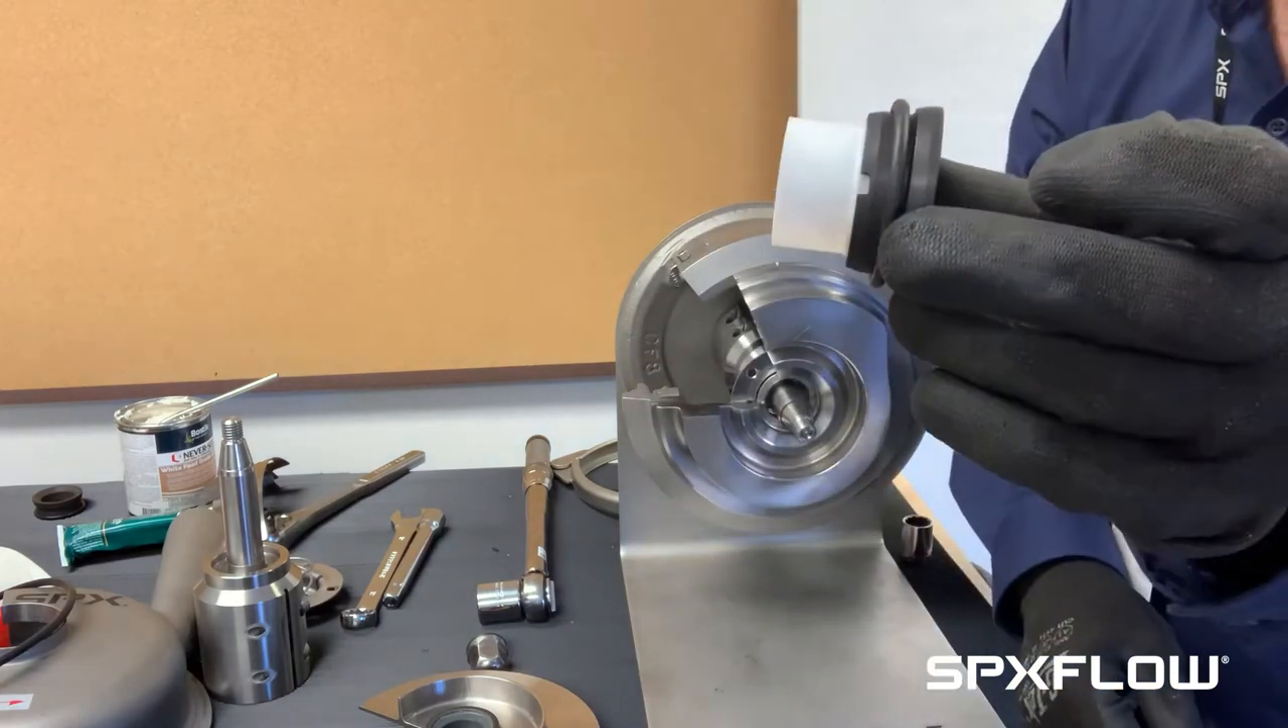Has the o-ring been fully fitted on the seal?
Yes.